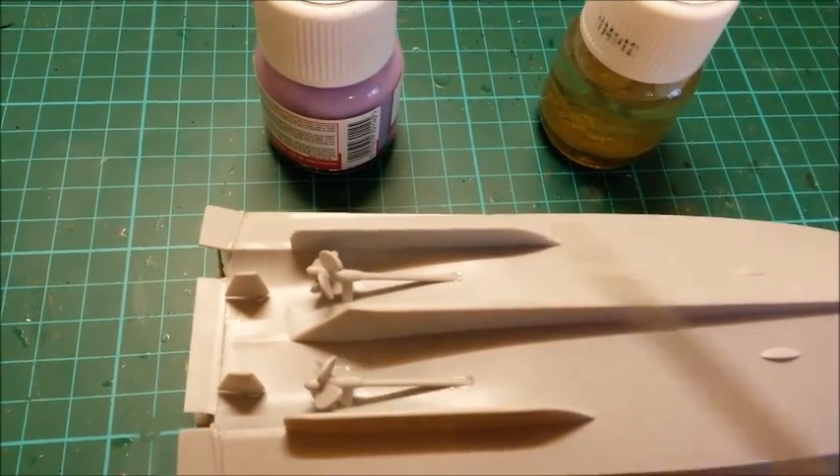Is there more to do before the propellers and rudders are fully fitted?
No.